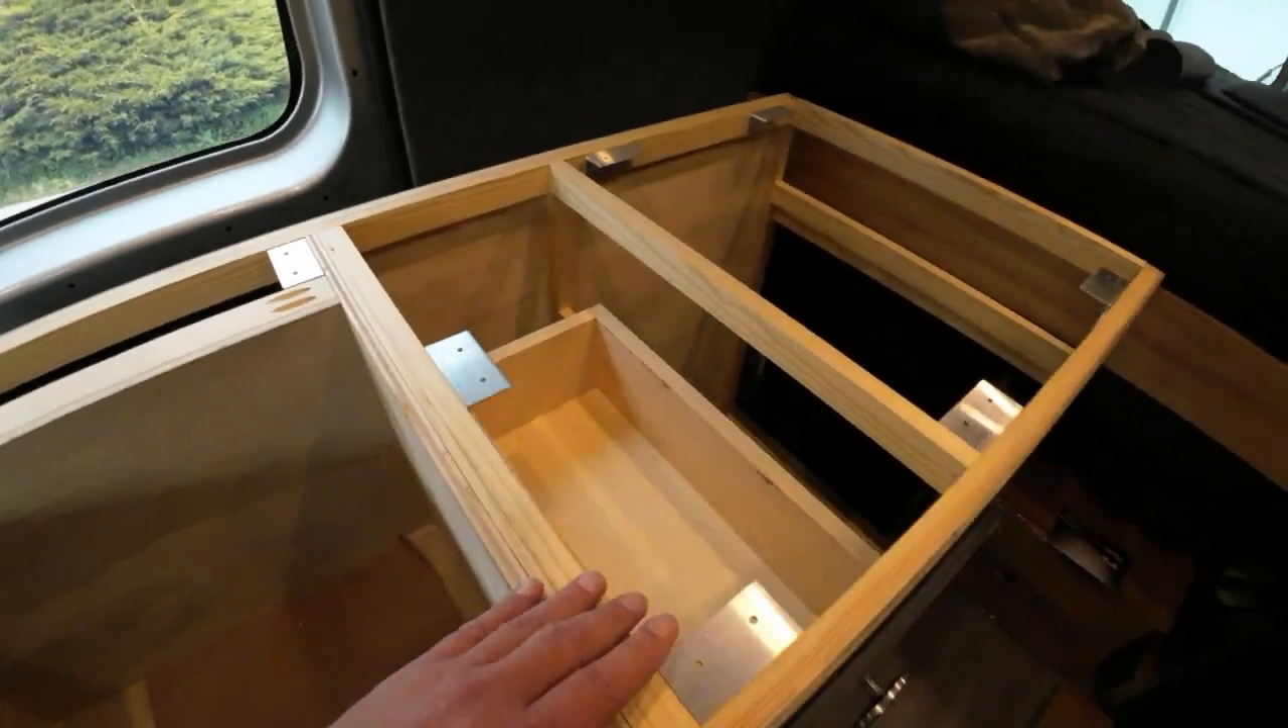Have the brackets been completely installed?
Yes.